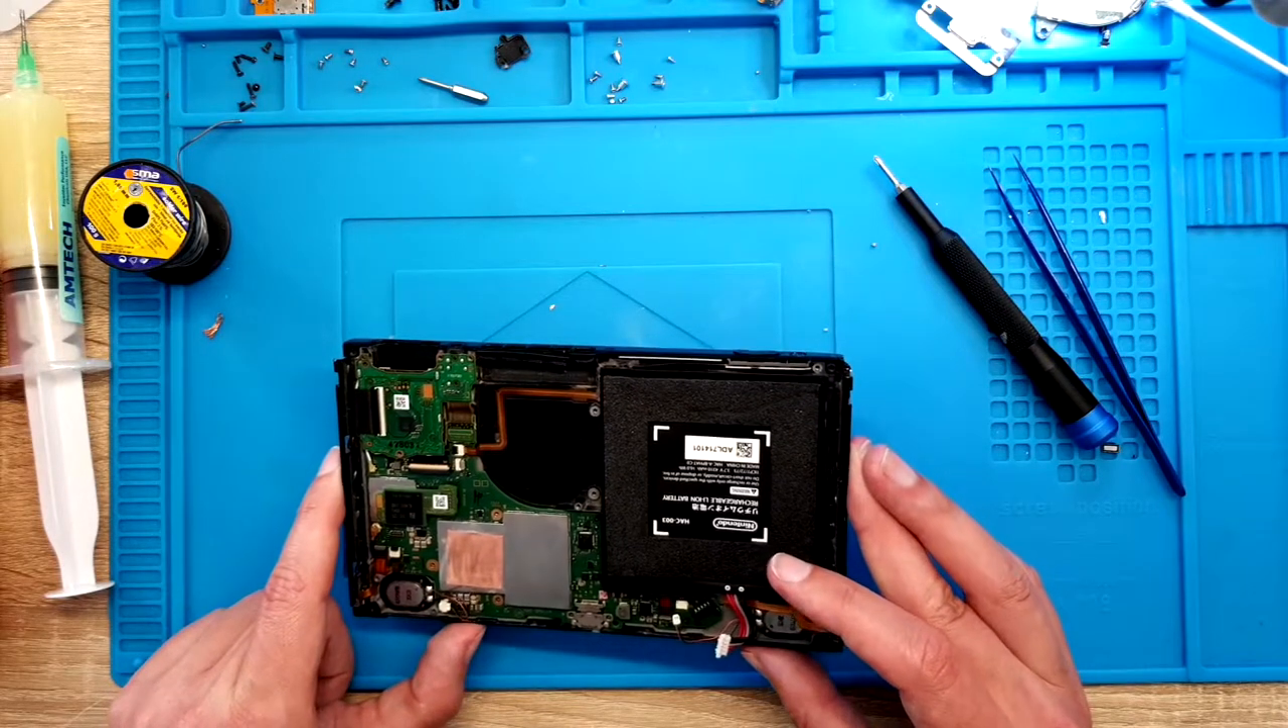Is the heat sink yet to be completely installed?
Yes.